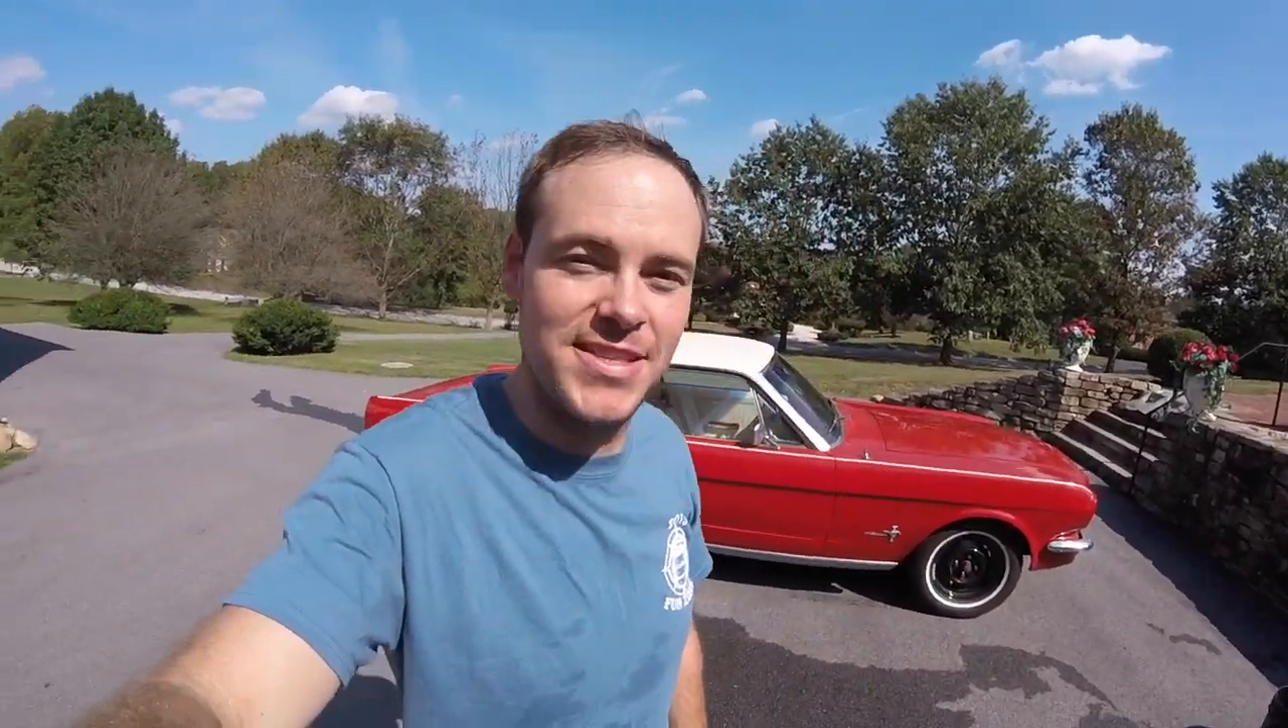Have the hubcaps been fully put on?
No.